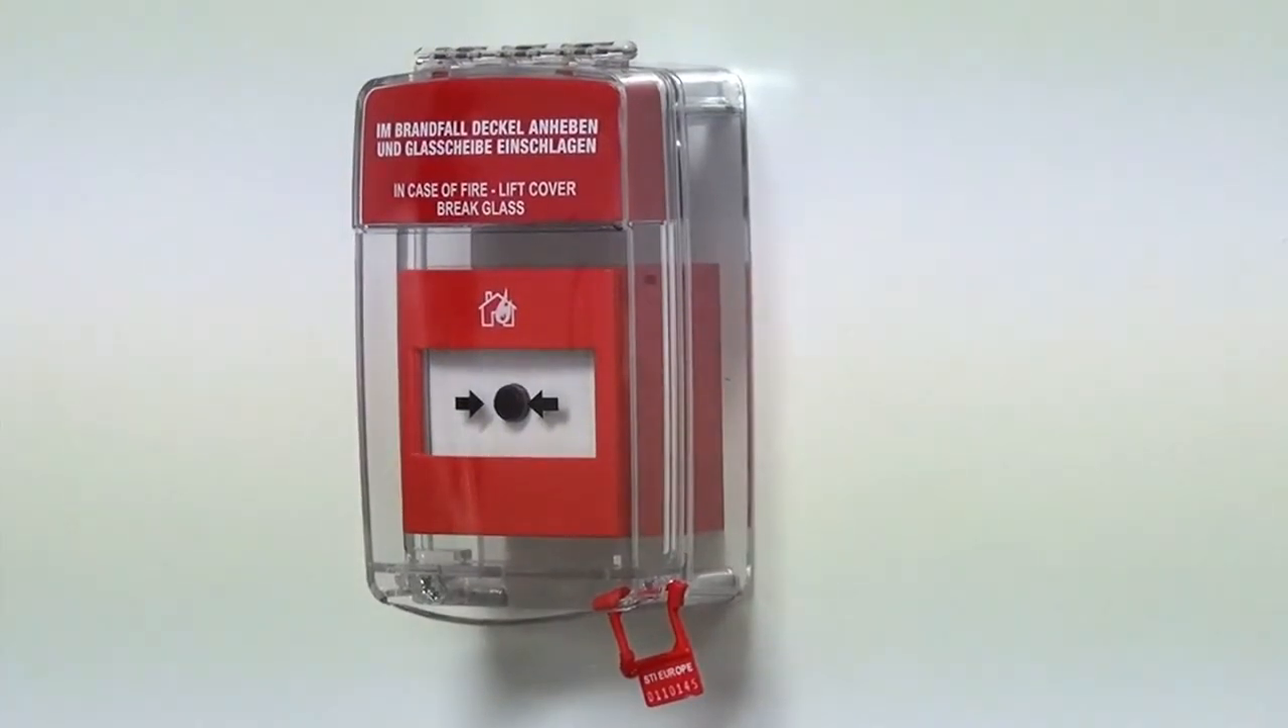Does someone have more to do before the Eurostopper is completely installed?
No.